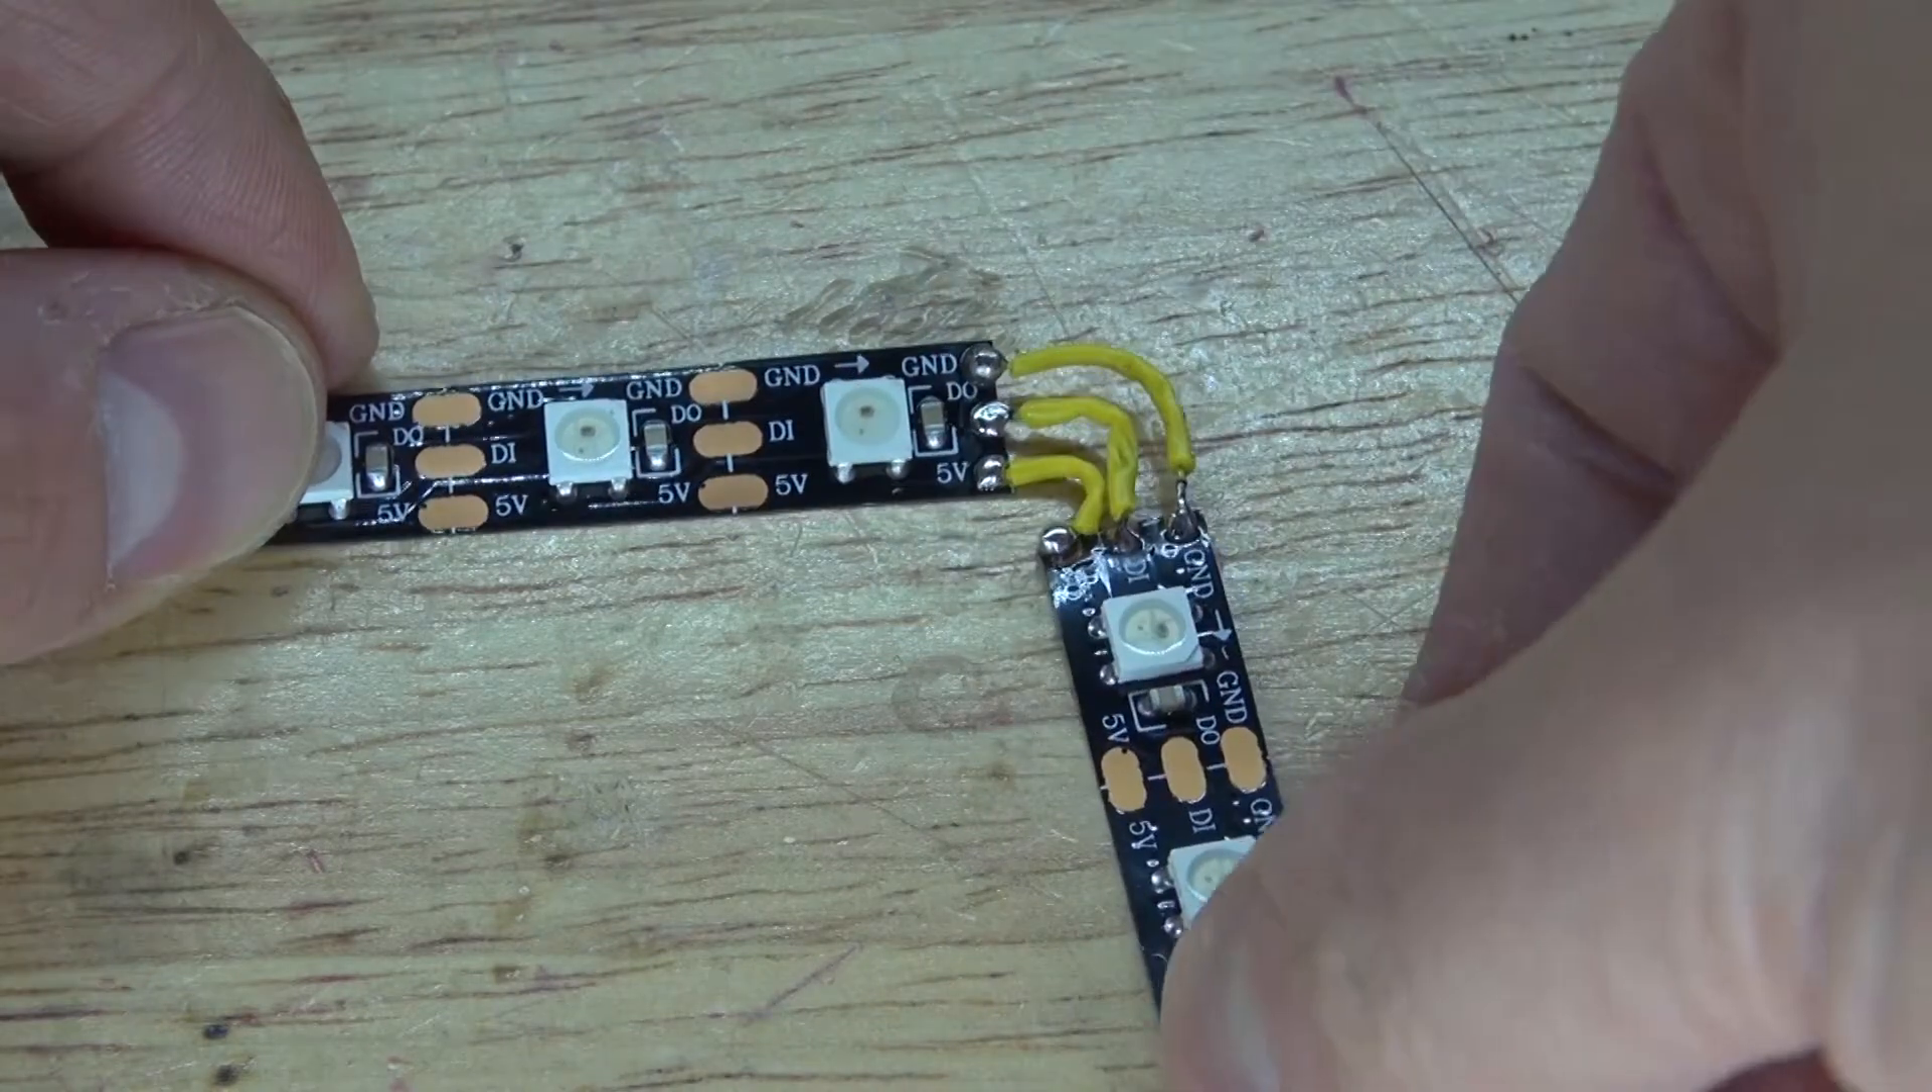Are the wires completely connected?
Yes.